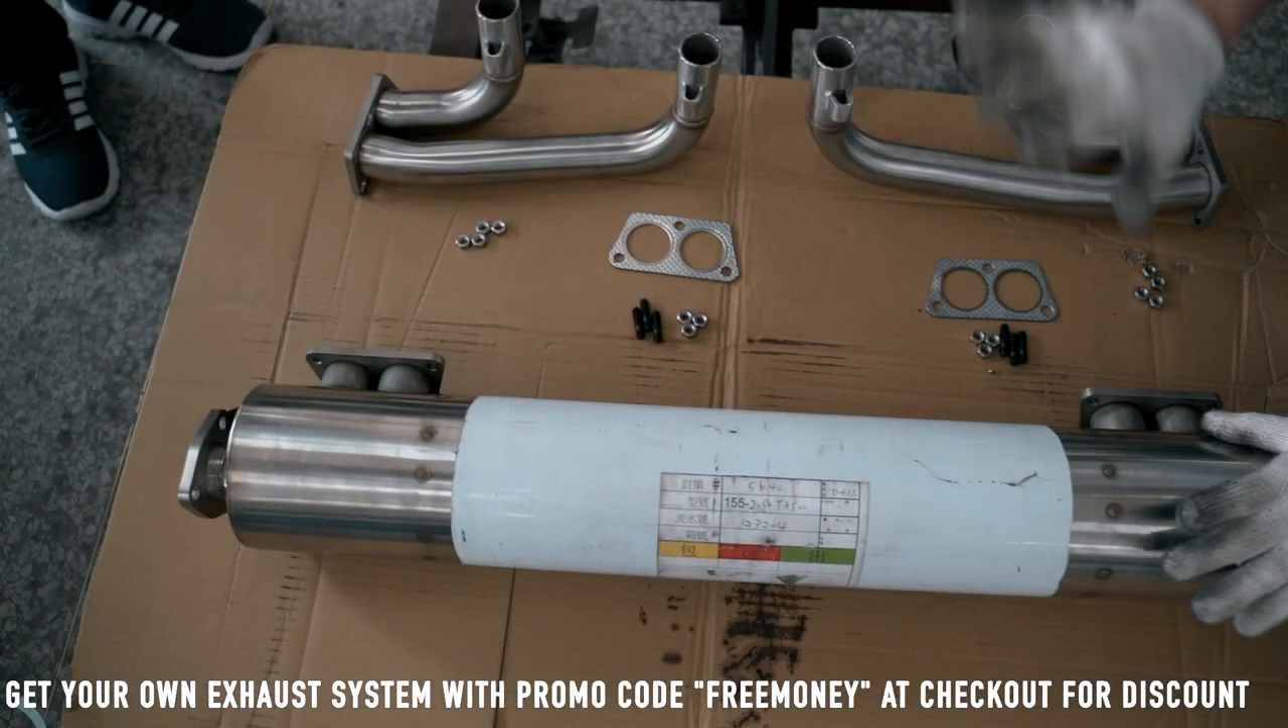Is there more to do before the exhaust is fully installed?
Yes.